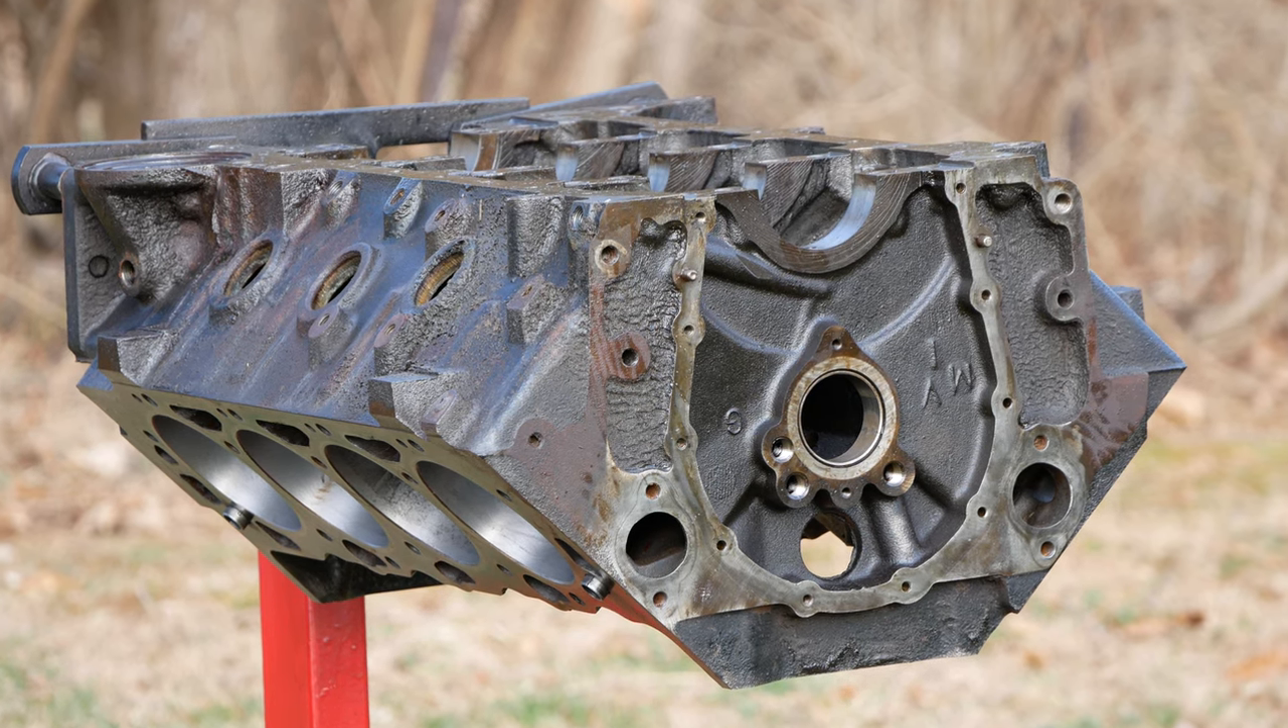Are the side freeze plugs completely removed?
Yes.